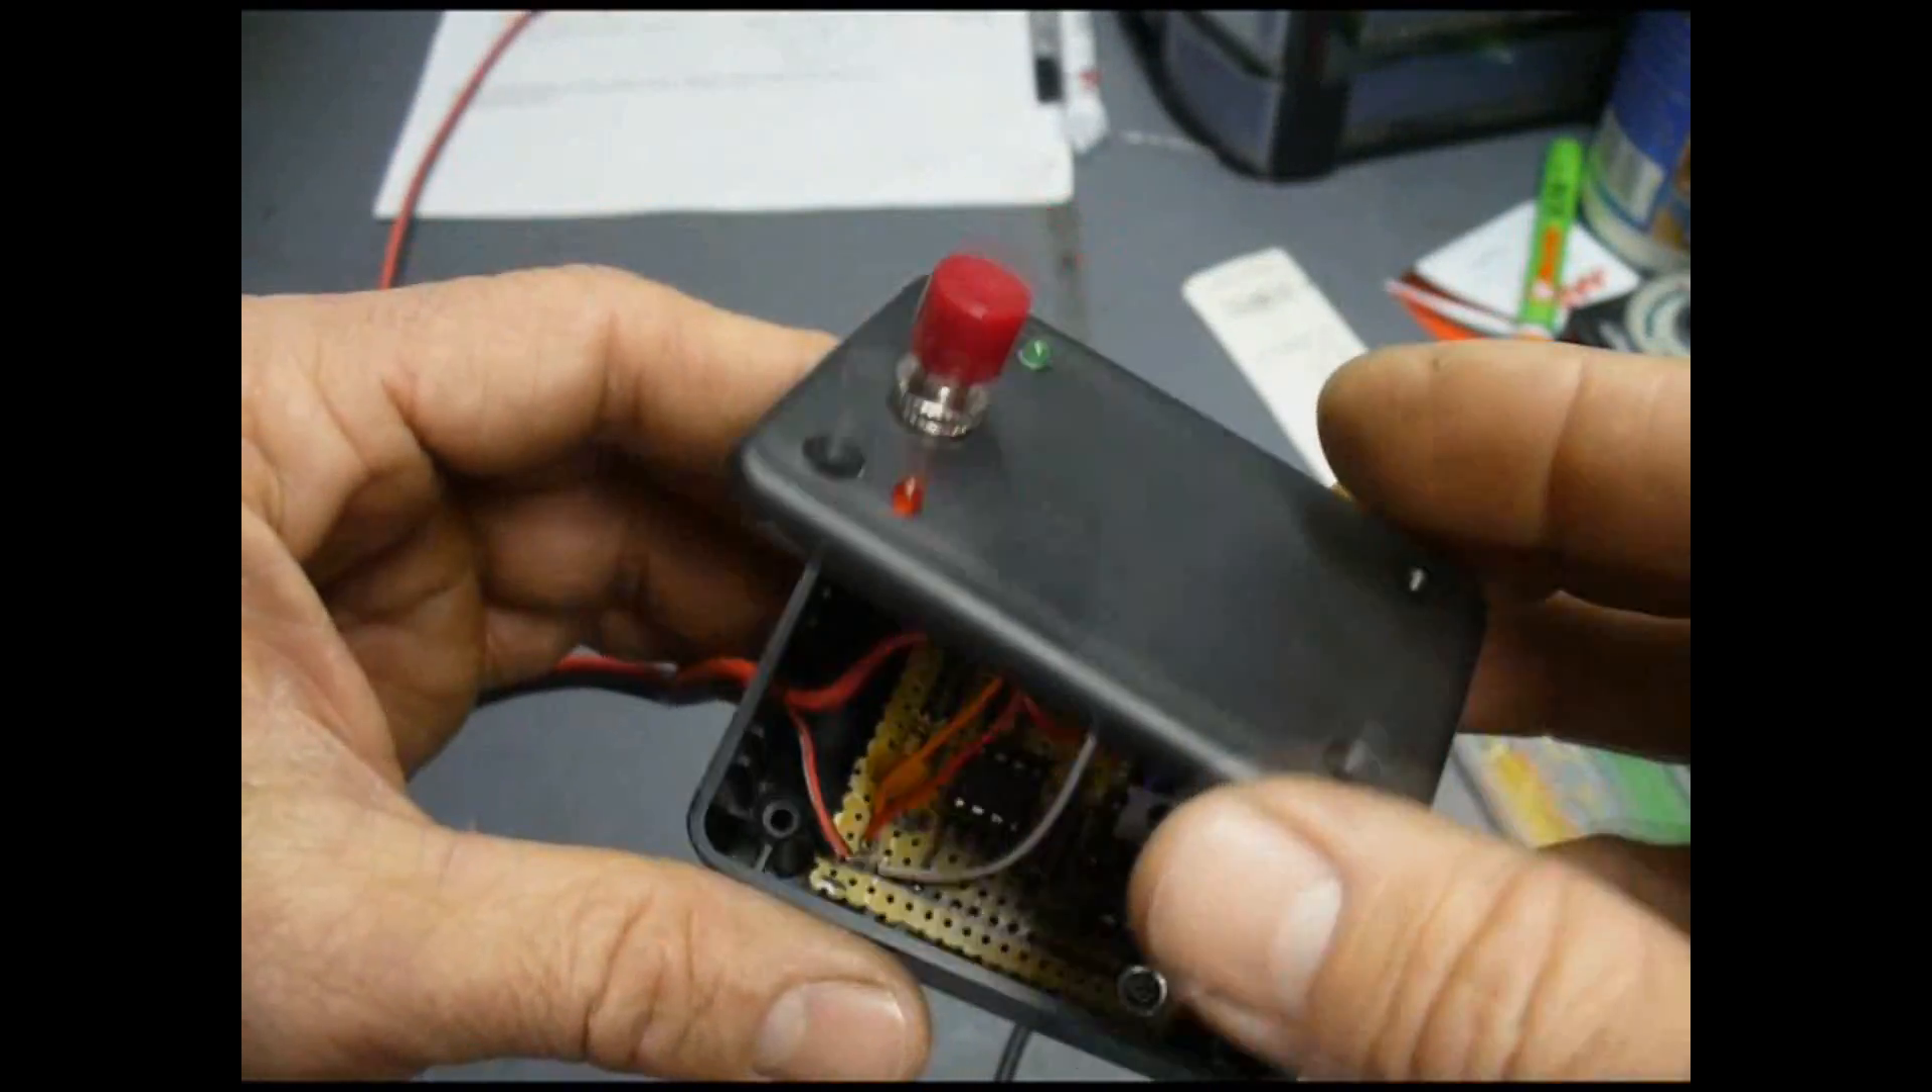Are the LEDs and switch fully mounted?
Yes.